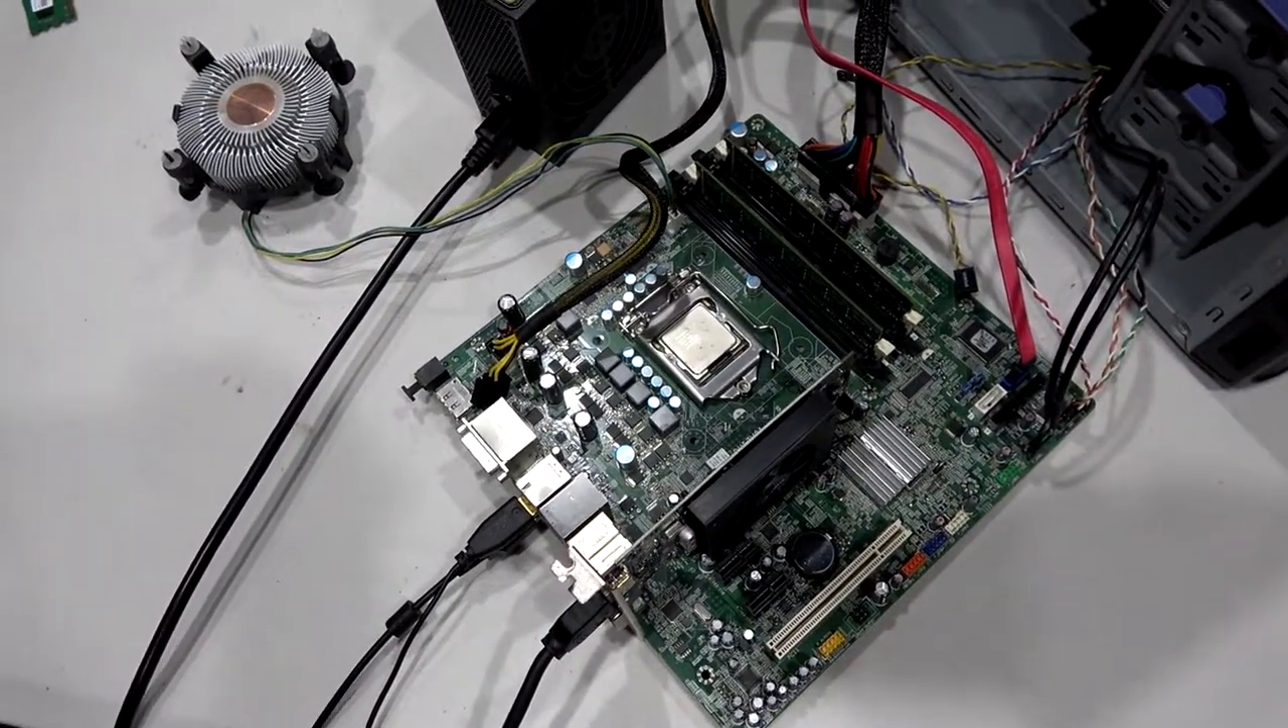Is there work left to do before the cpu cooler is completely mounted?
Yes.